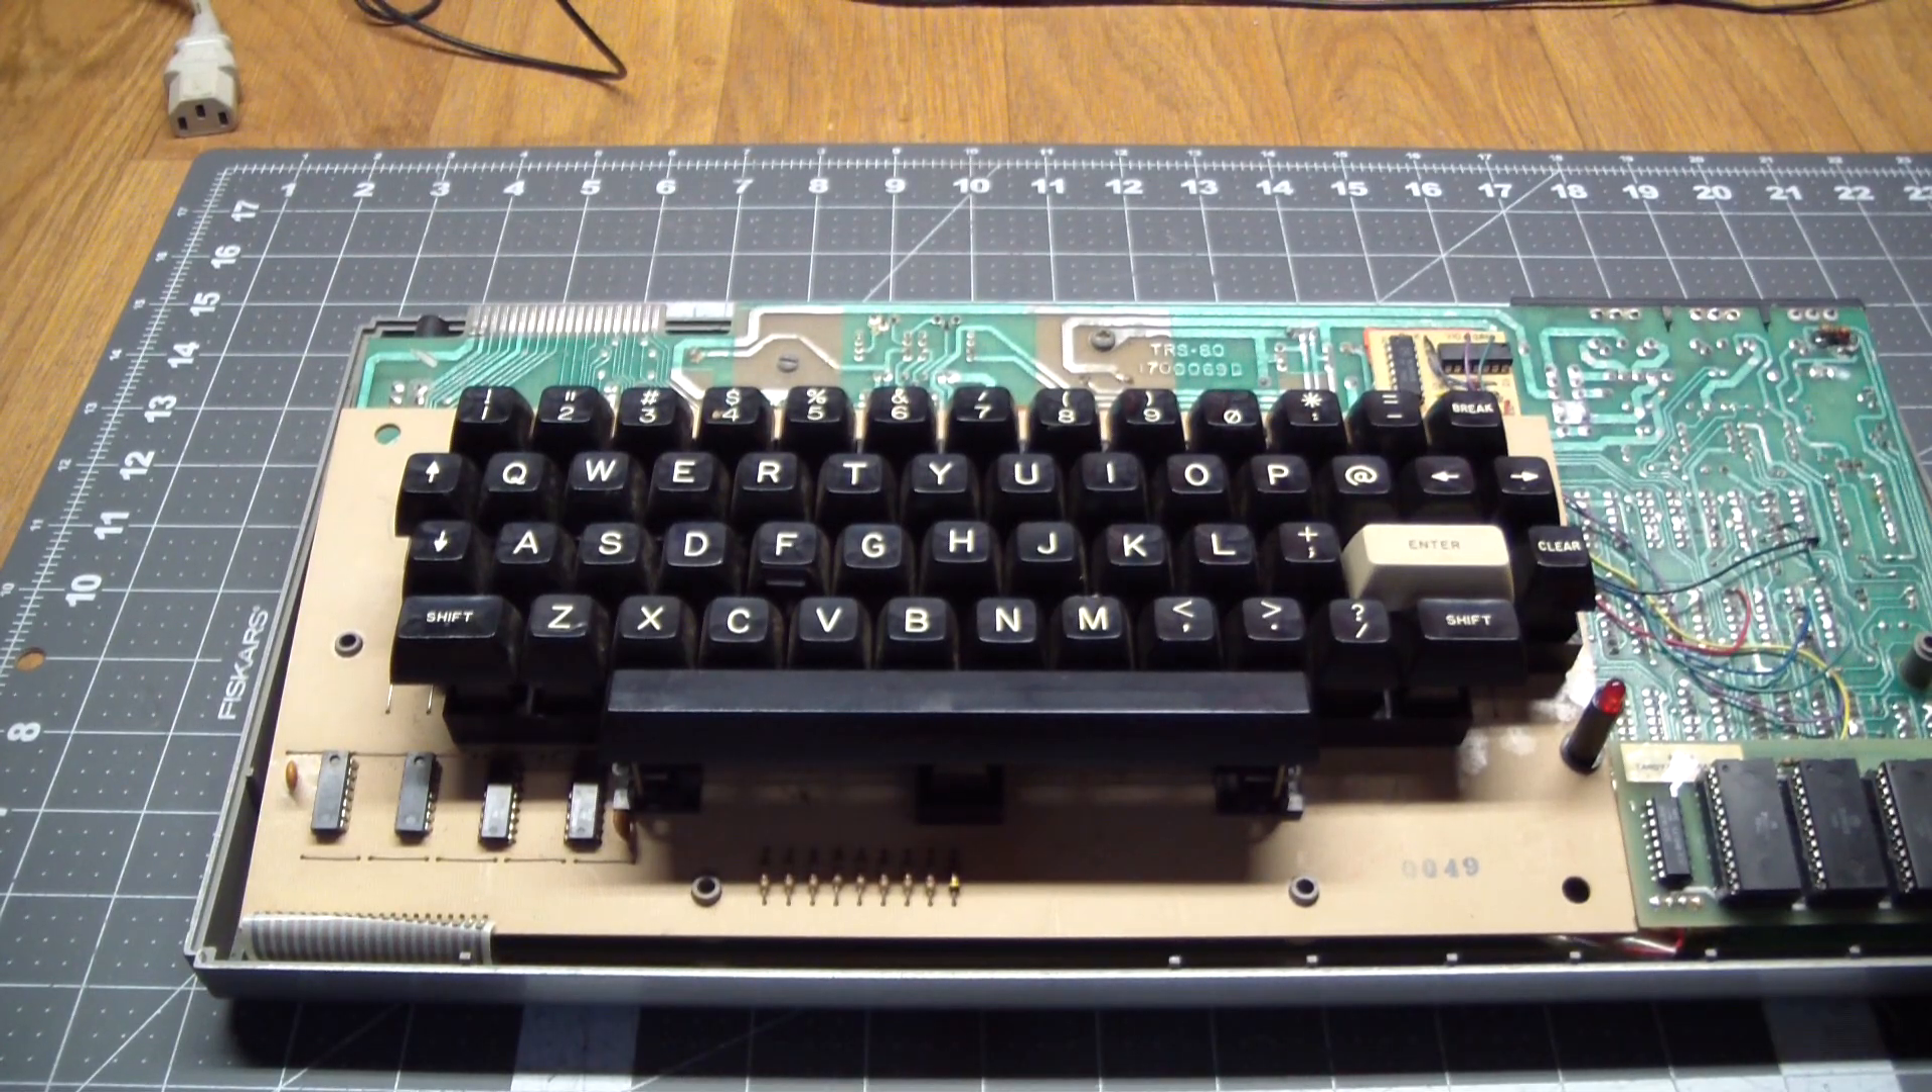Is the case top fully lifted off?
Yes.